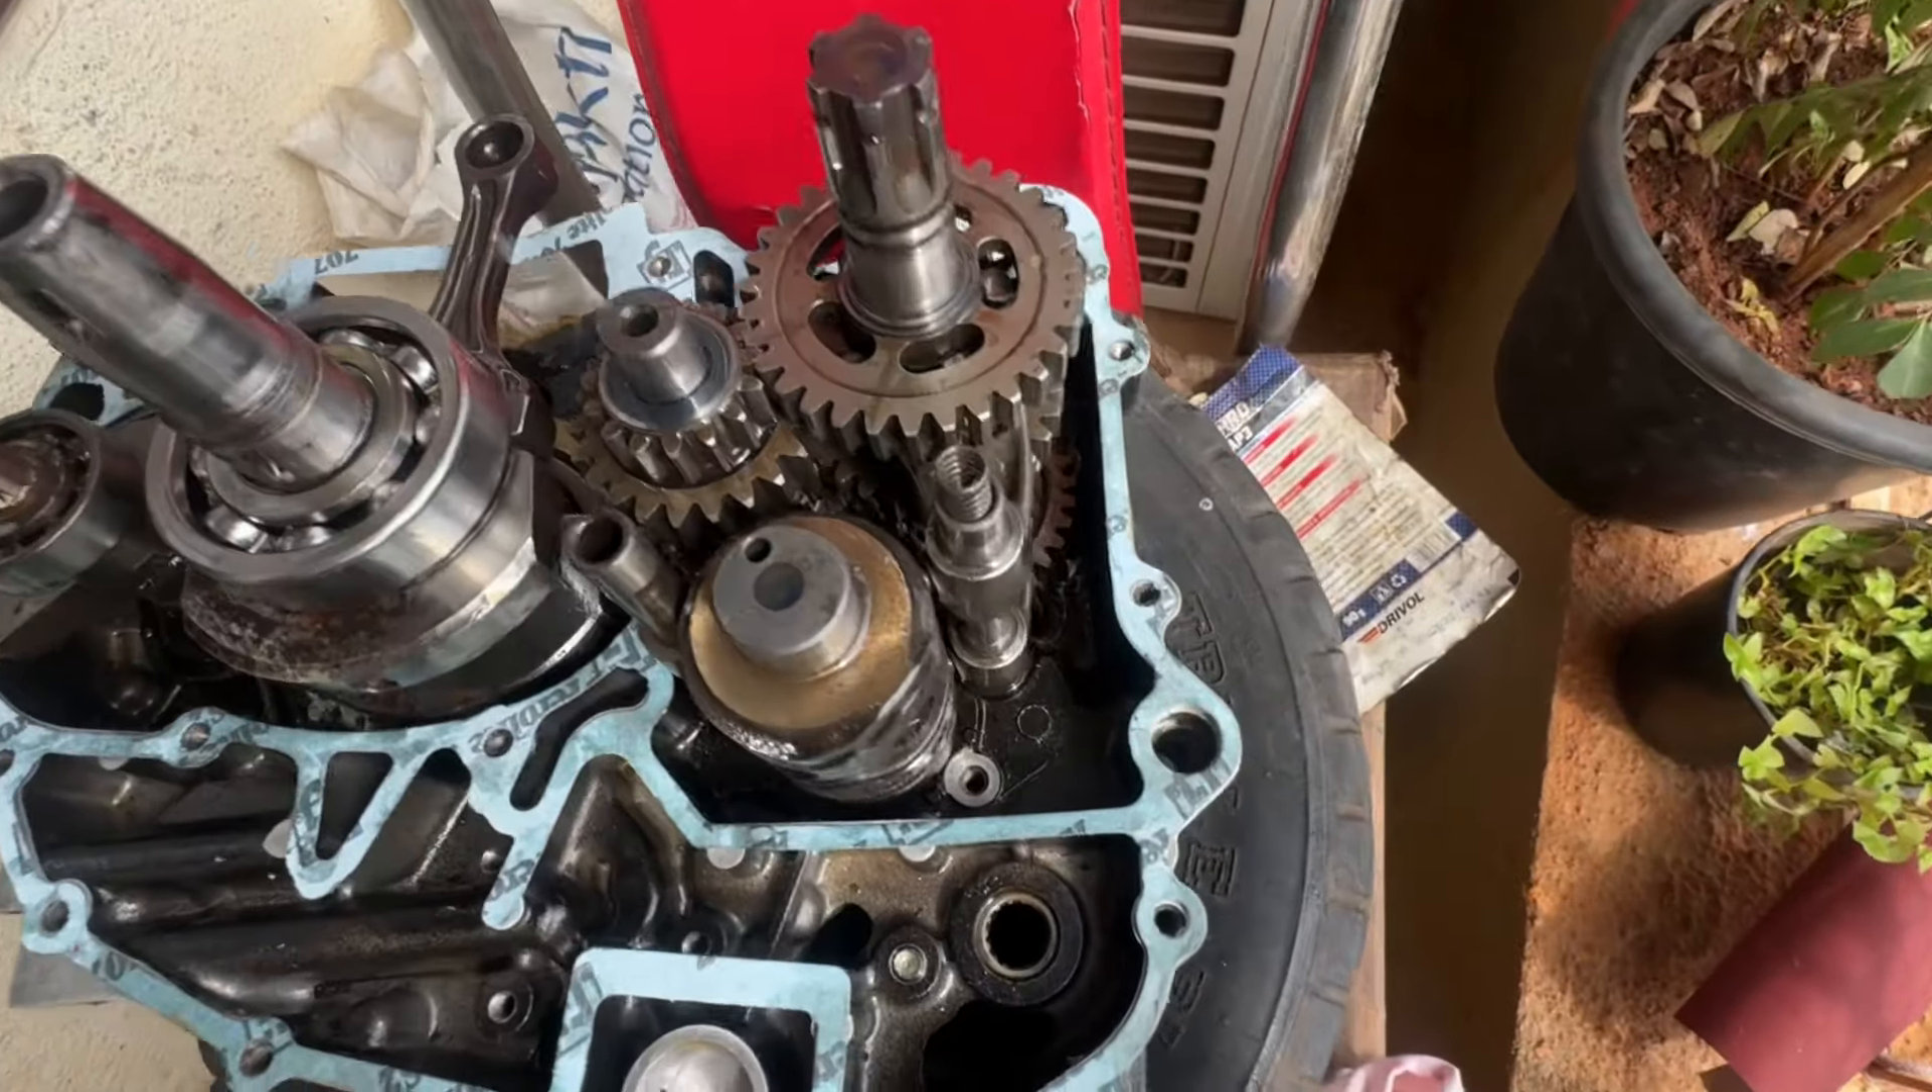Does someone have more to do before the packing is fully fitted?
No.